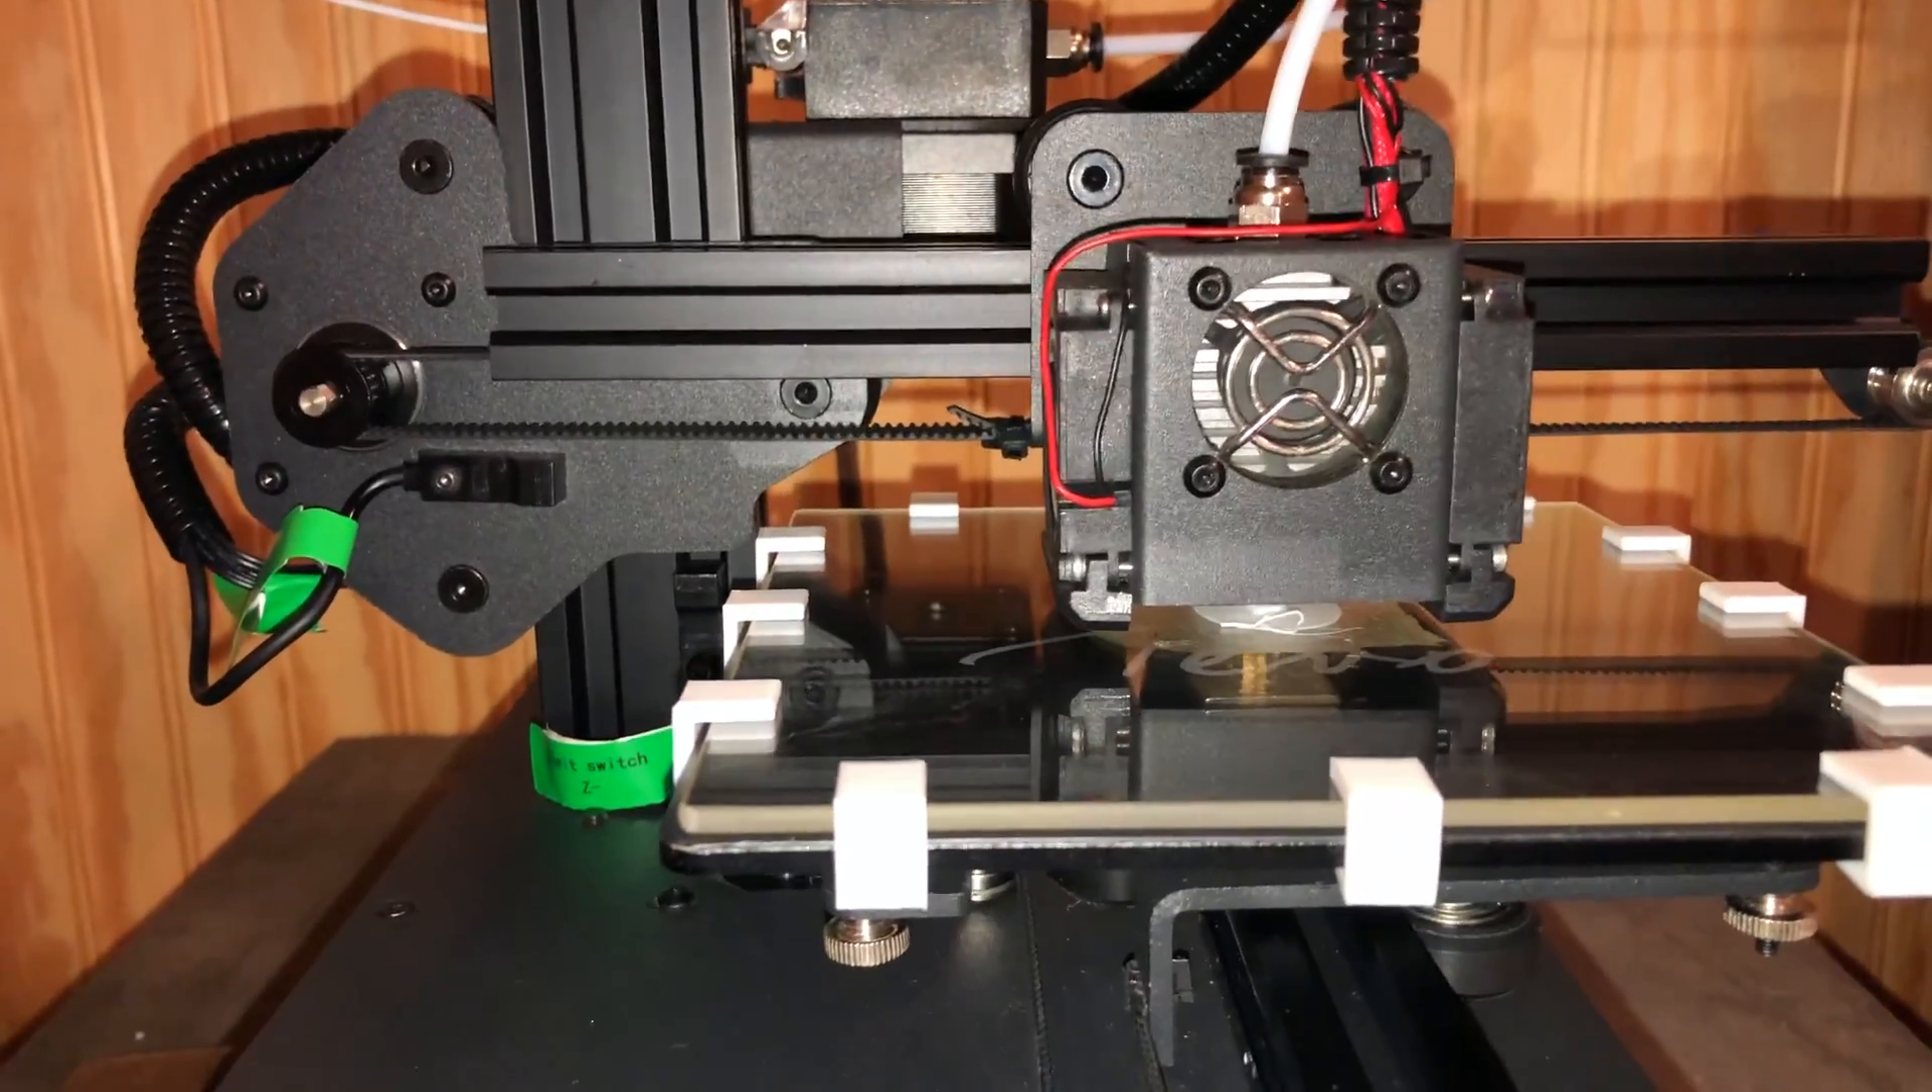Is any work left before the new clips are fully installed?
No.